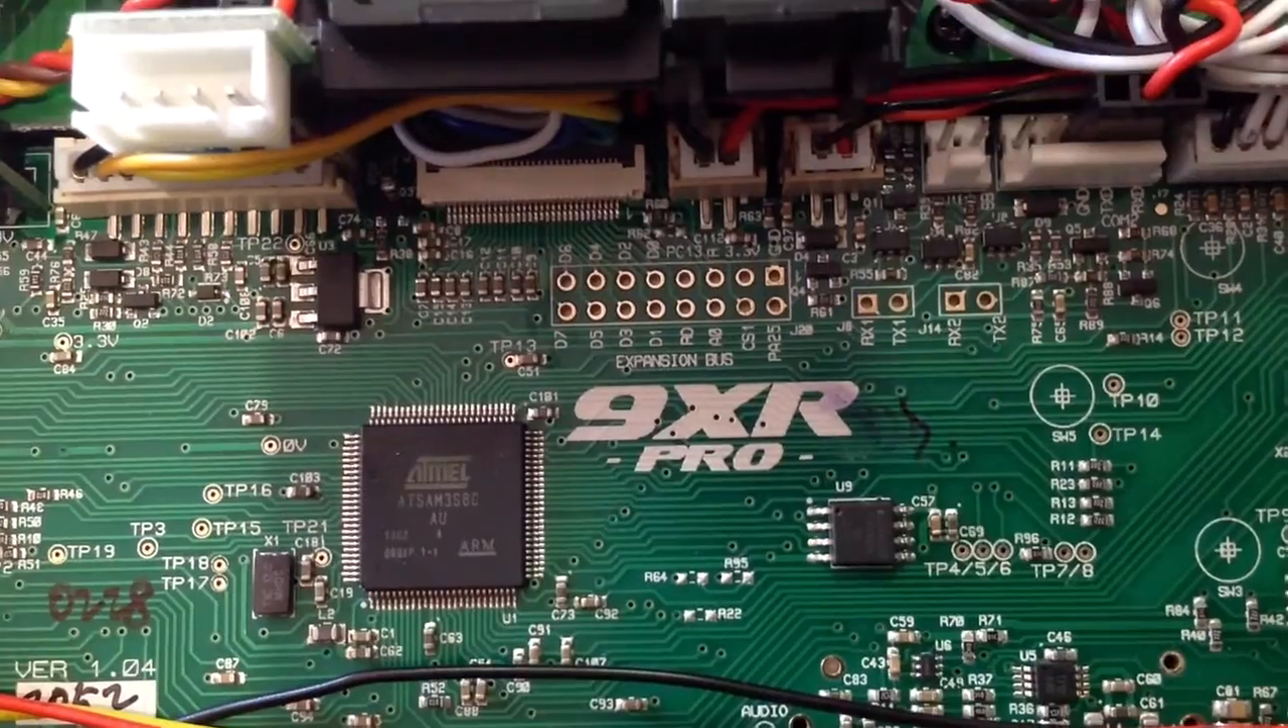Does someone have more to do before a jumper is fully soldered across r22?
Yes.